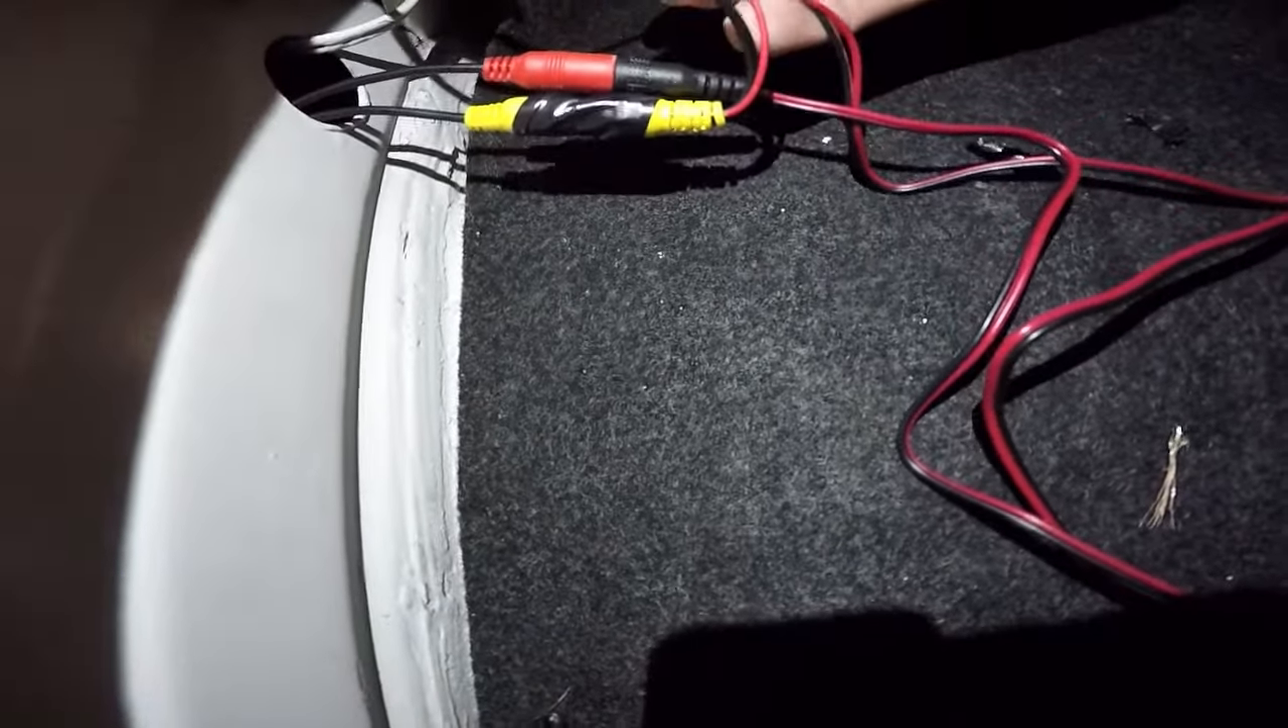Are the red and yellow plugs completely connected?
Yes.